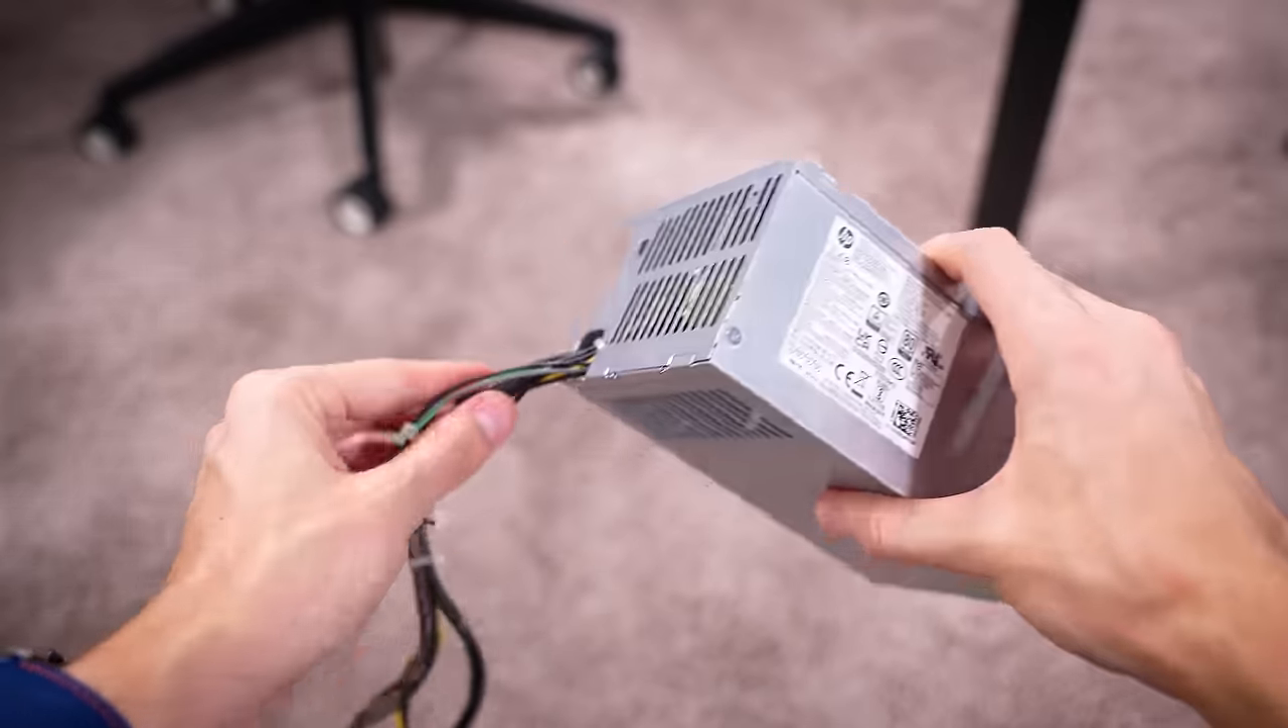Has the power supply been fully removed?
Yes.